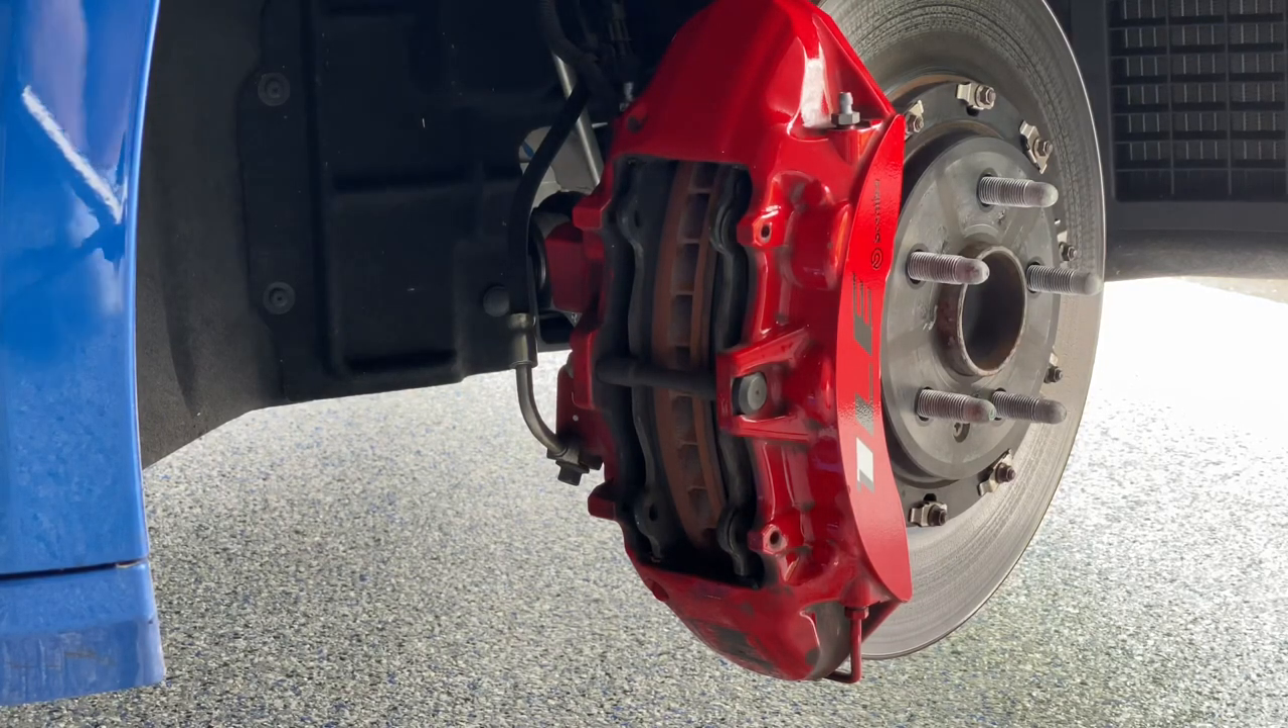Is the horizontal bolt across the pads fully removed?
No.